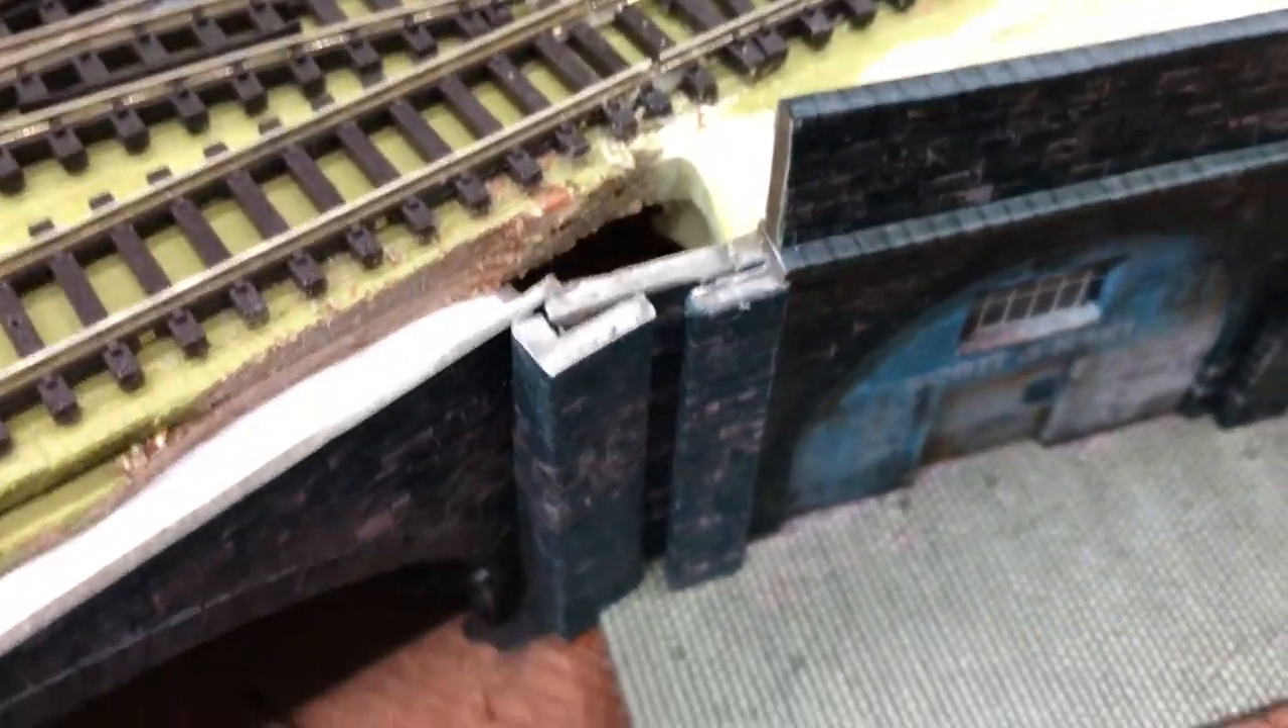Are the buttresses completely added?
Yes.